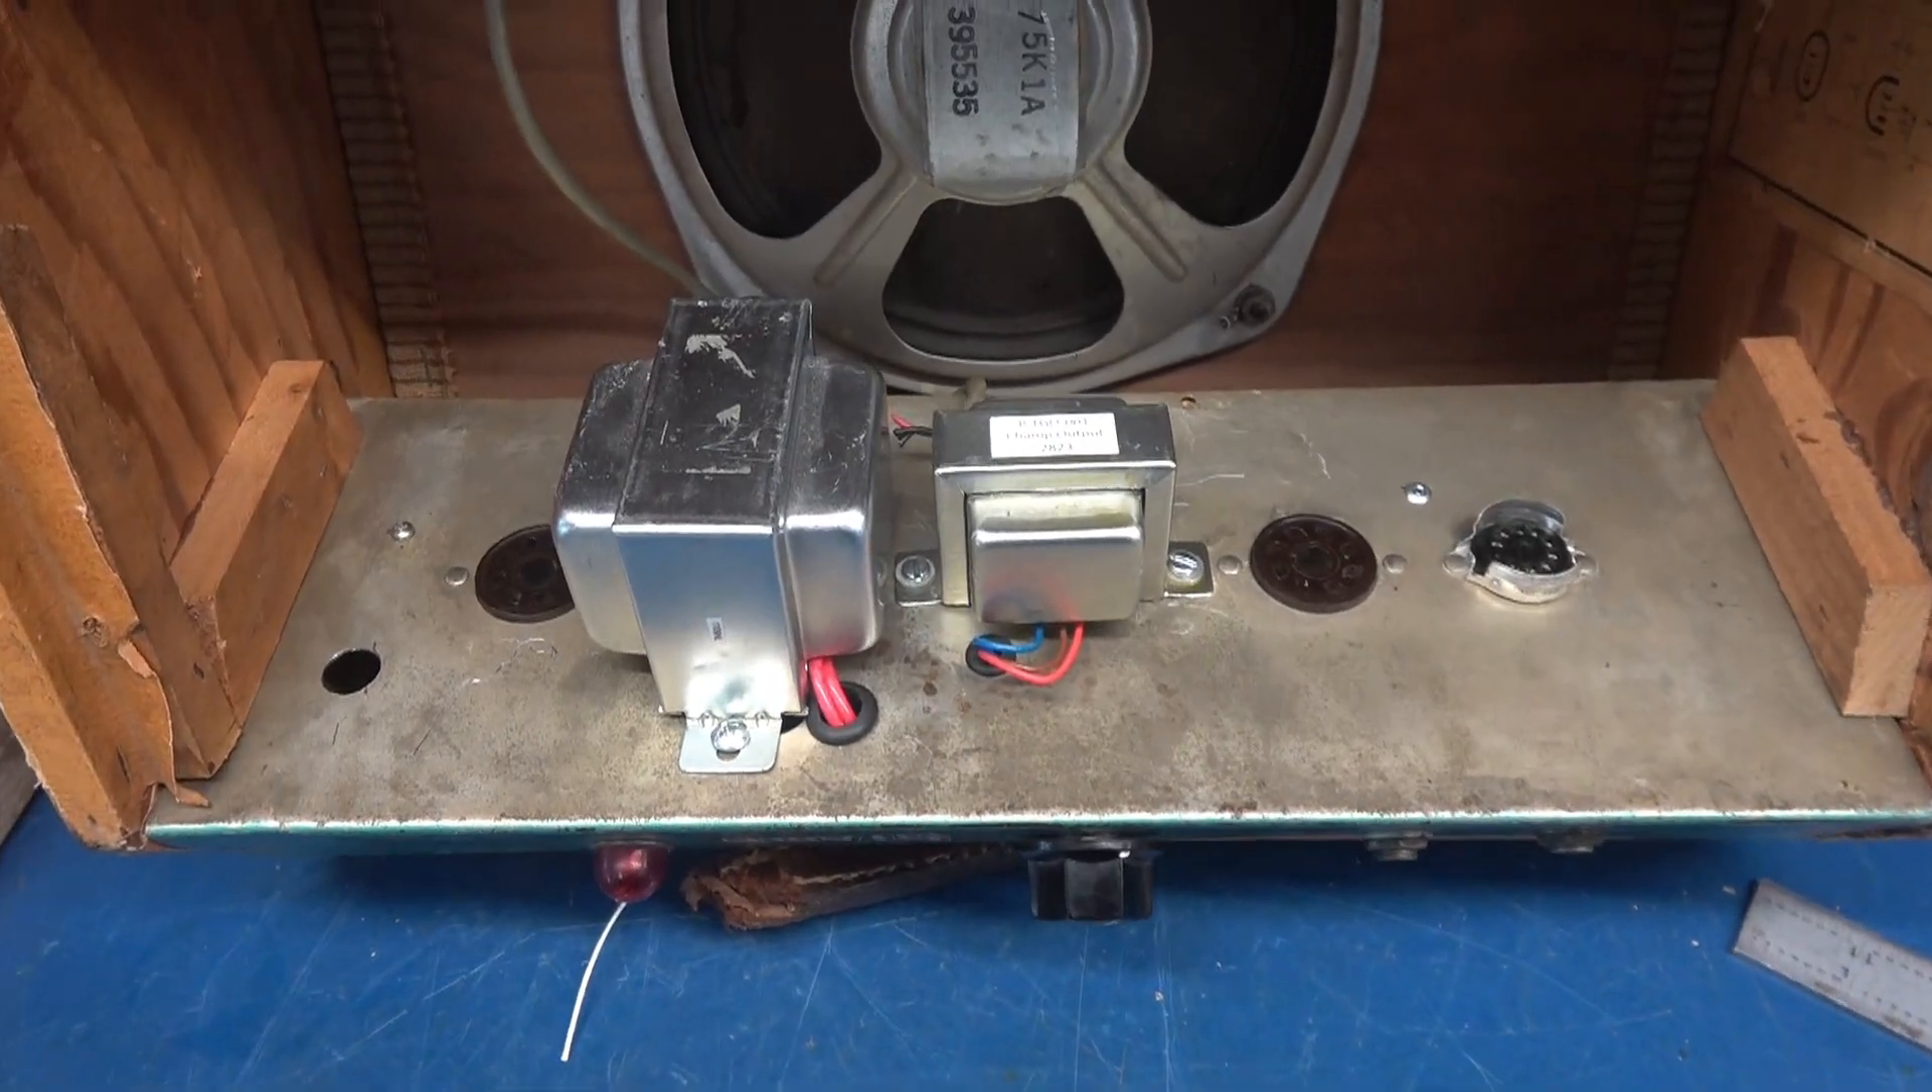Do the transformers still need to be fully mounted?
No.